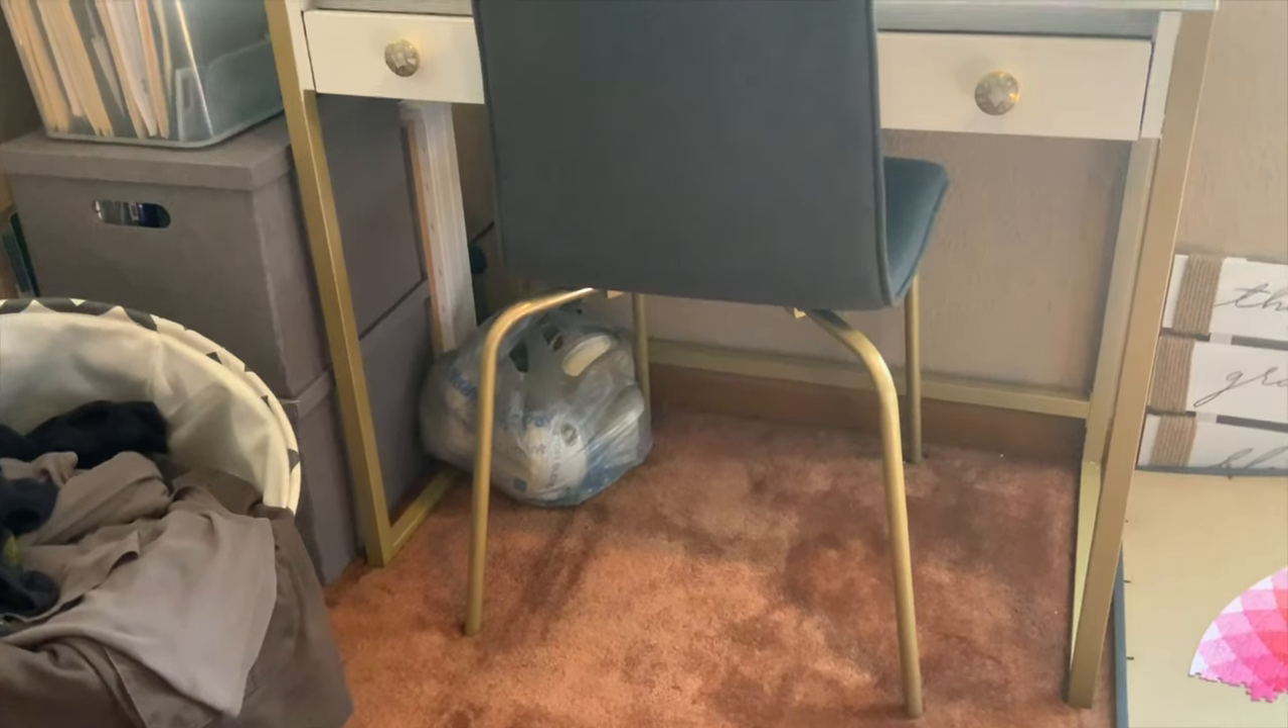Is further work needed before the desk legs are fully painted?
No.